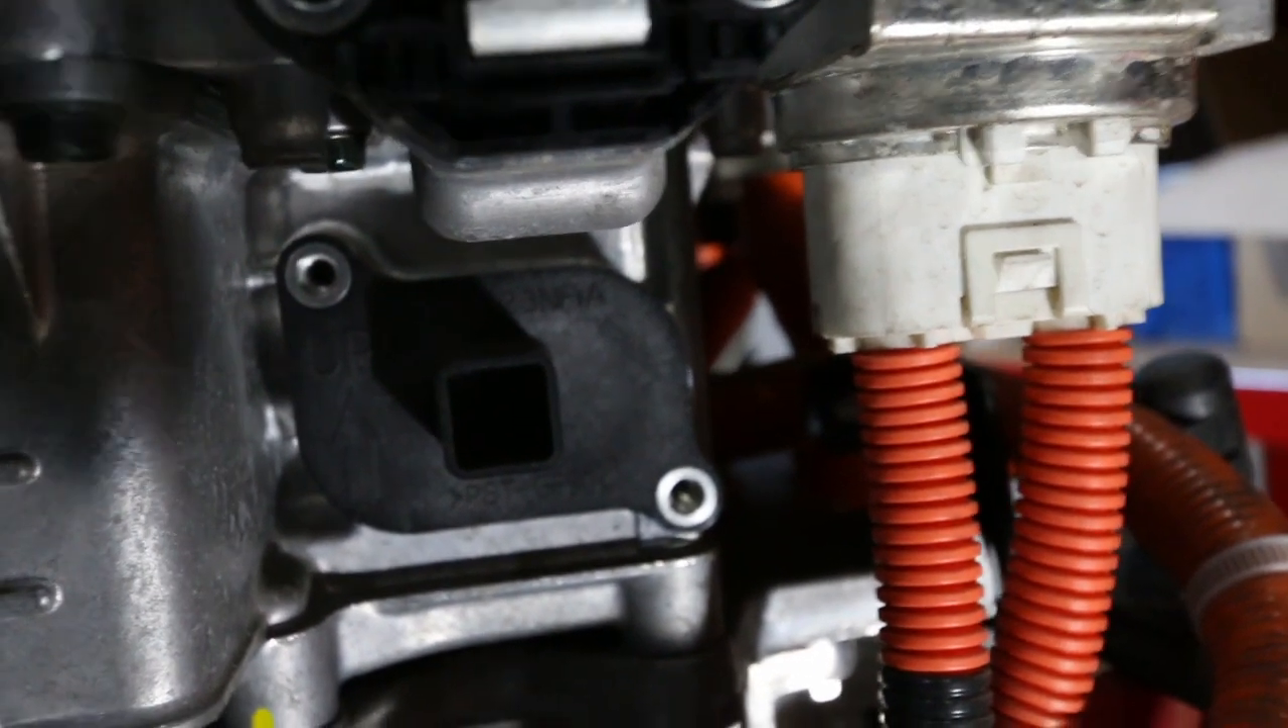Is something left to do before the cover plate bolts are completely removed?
No.